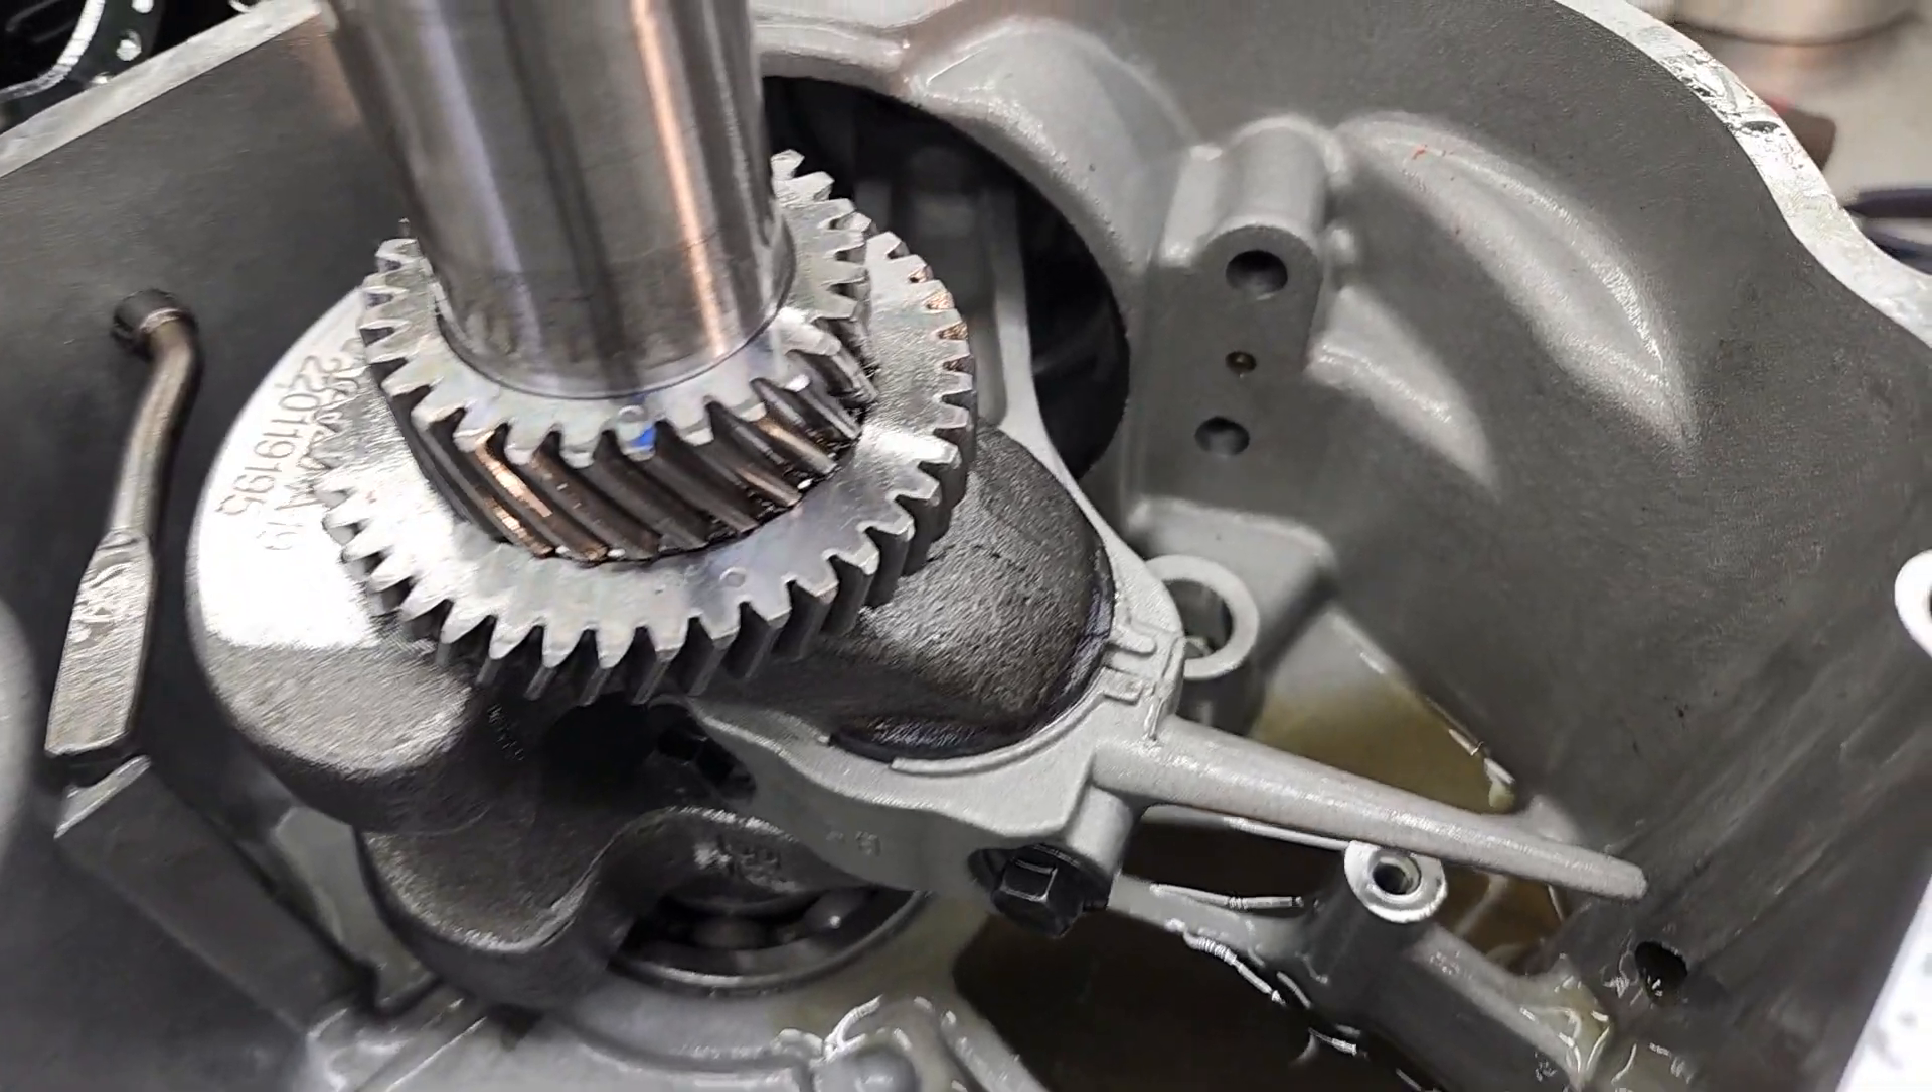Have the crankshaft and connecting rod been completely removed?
No.